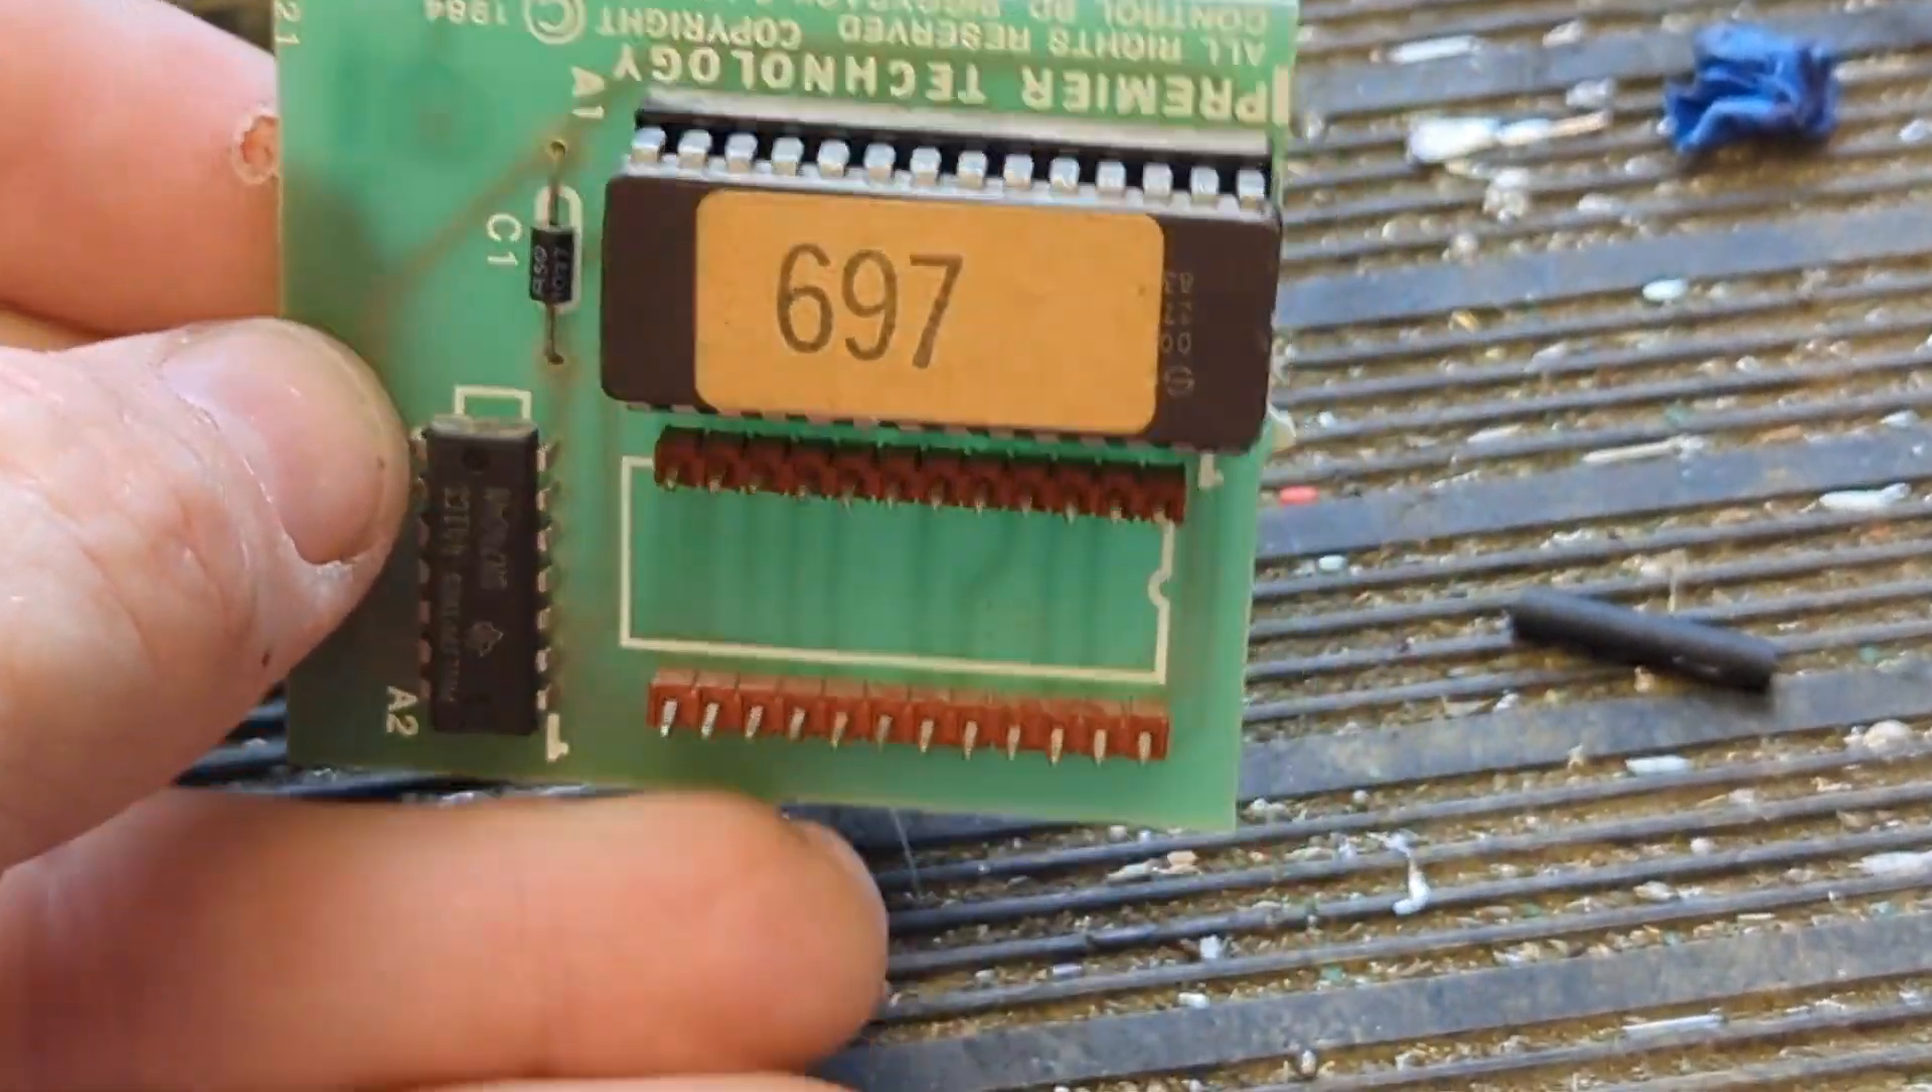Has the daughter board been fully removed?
Yes.